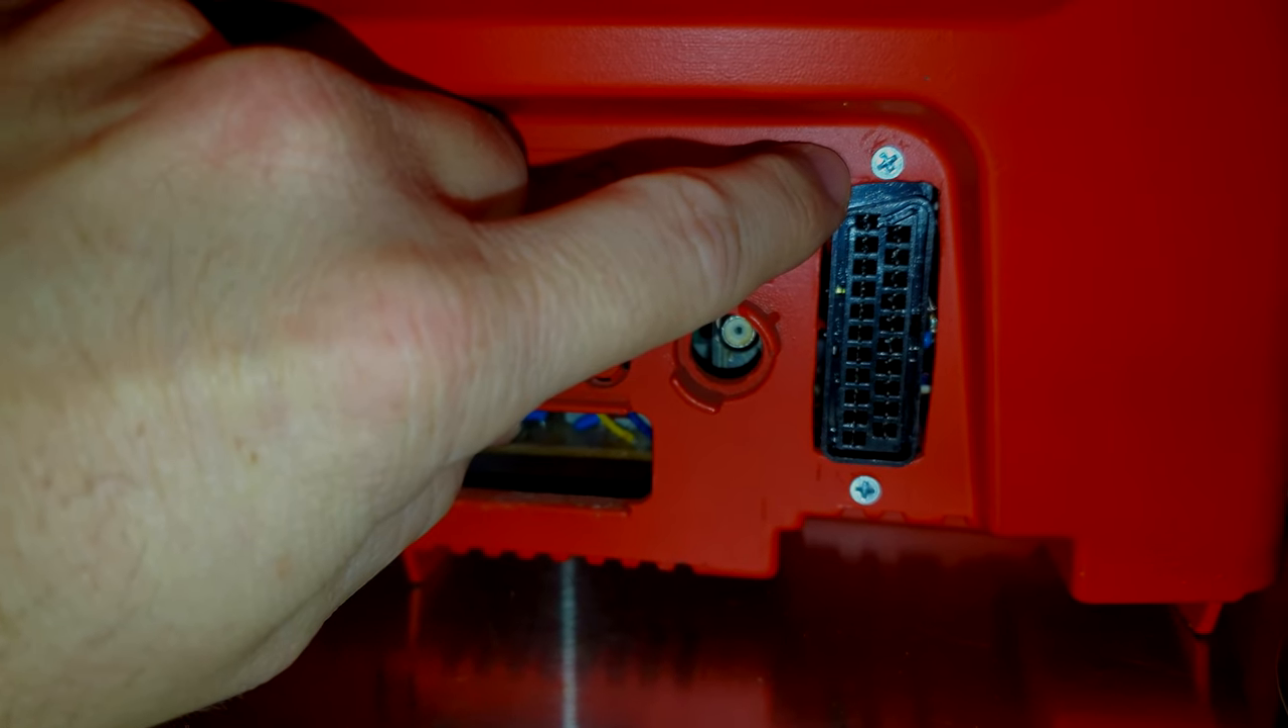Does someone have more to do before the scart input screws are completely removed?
Yes.